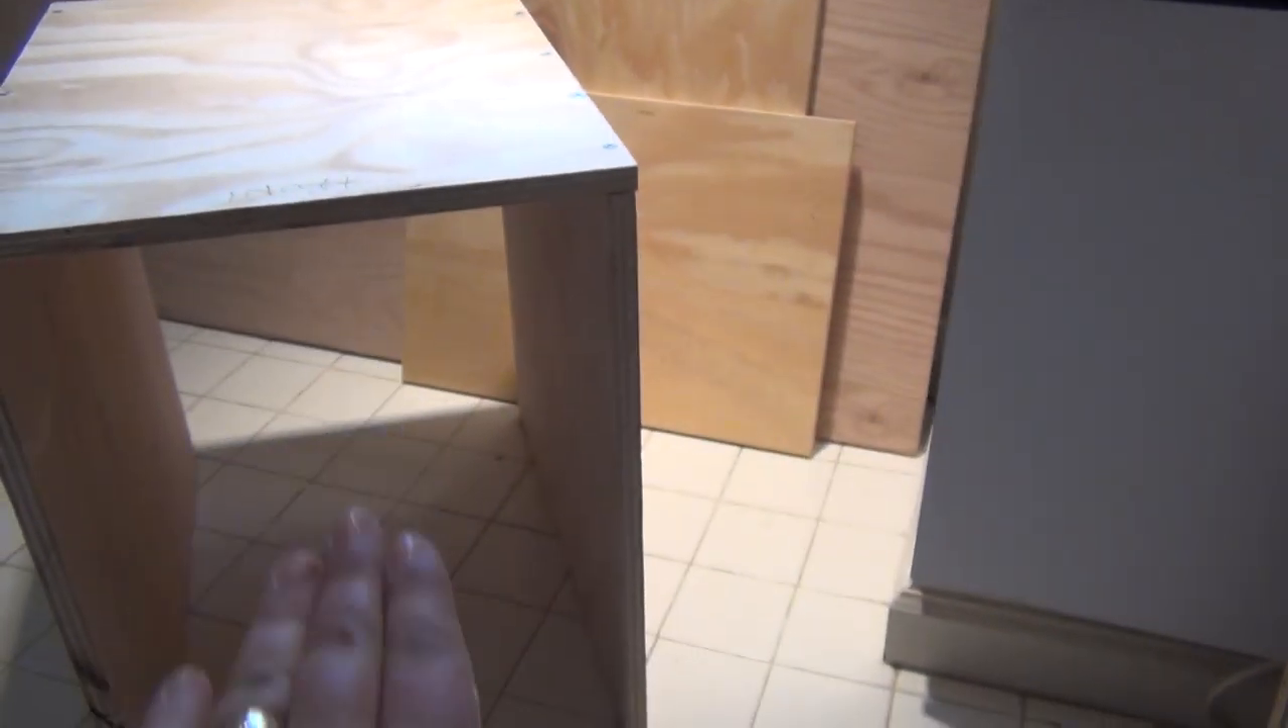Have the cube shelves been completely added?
No.